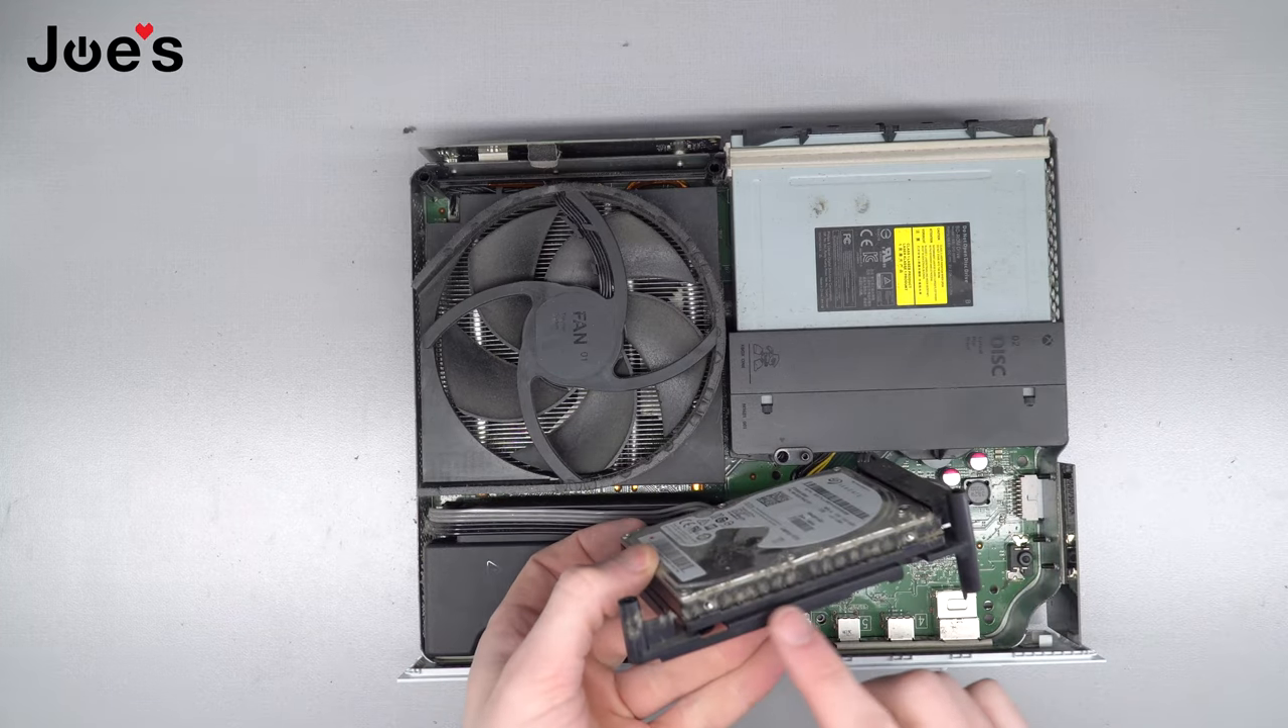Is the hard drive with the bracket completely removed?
Yes.